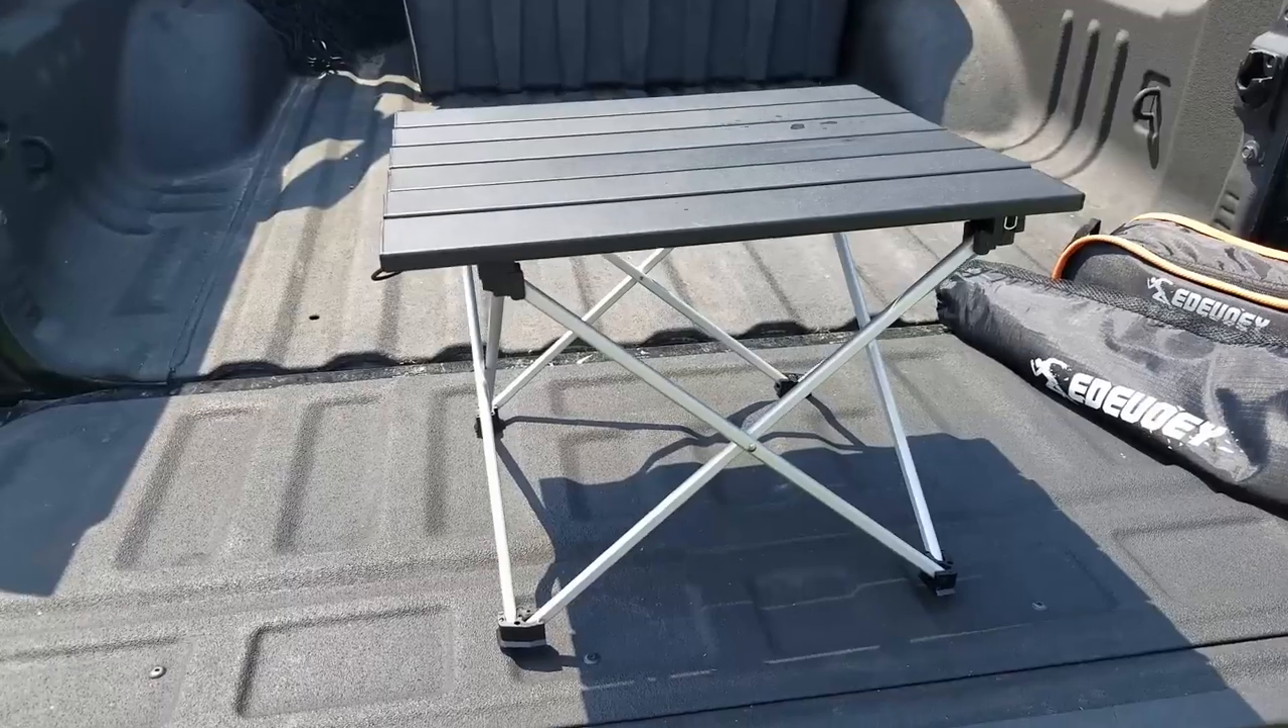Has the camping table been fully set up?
Yes.